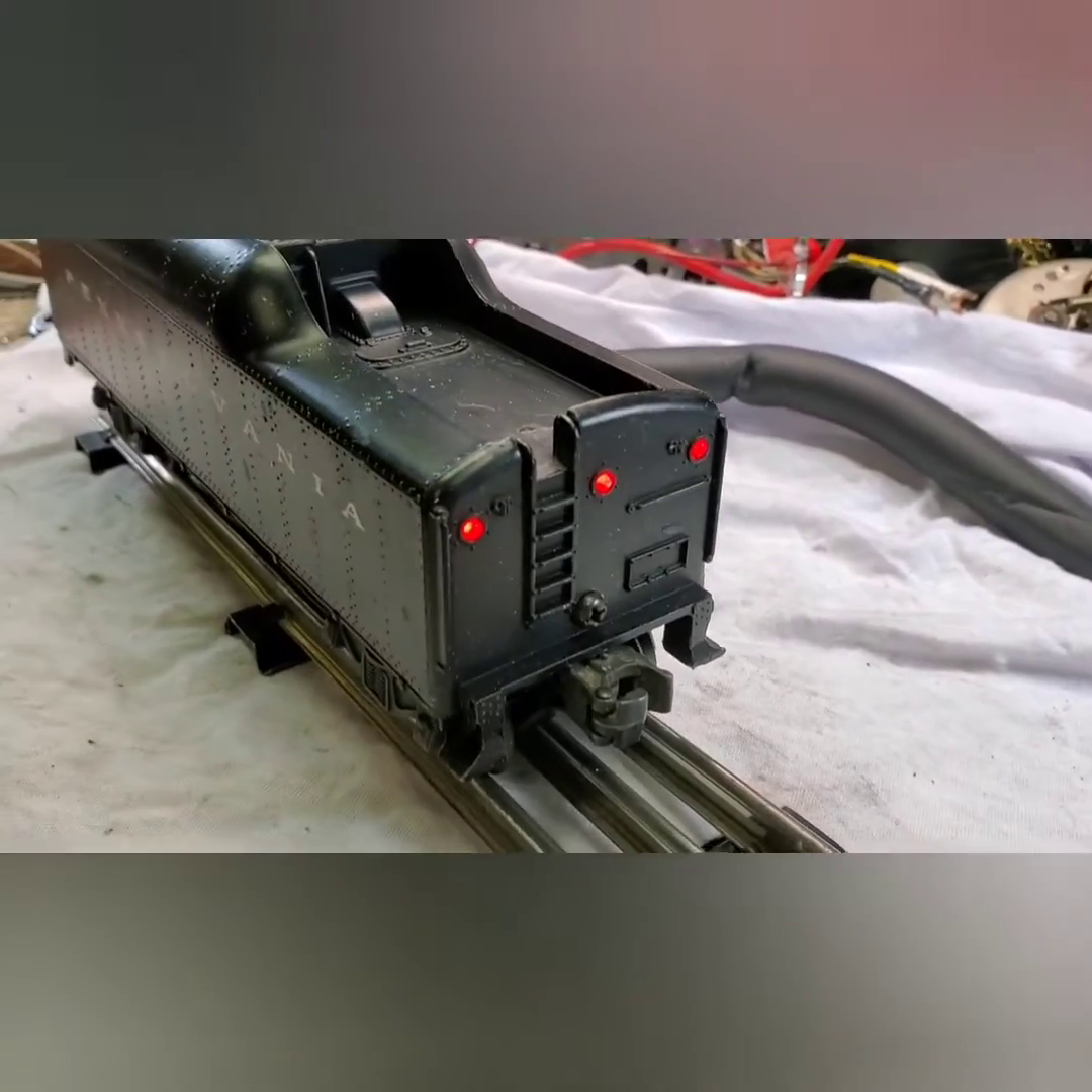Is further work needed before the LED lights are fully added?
No.